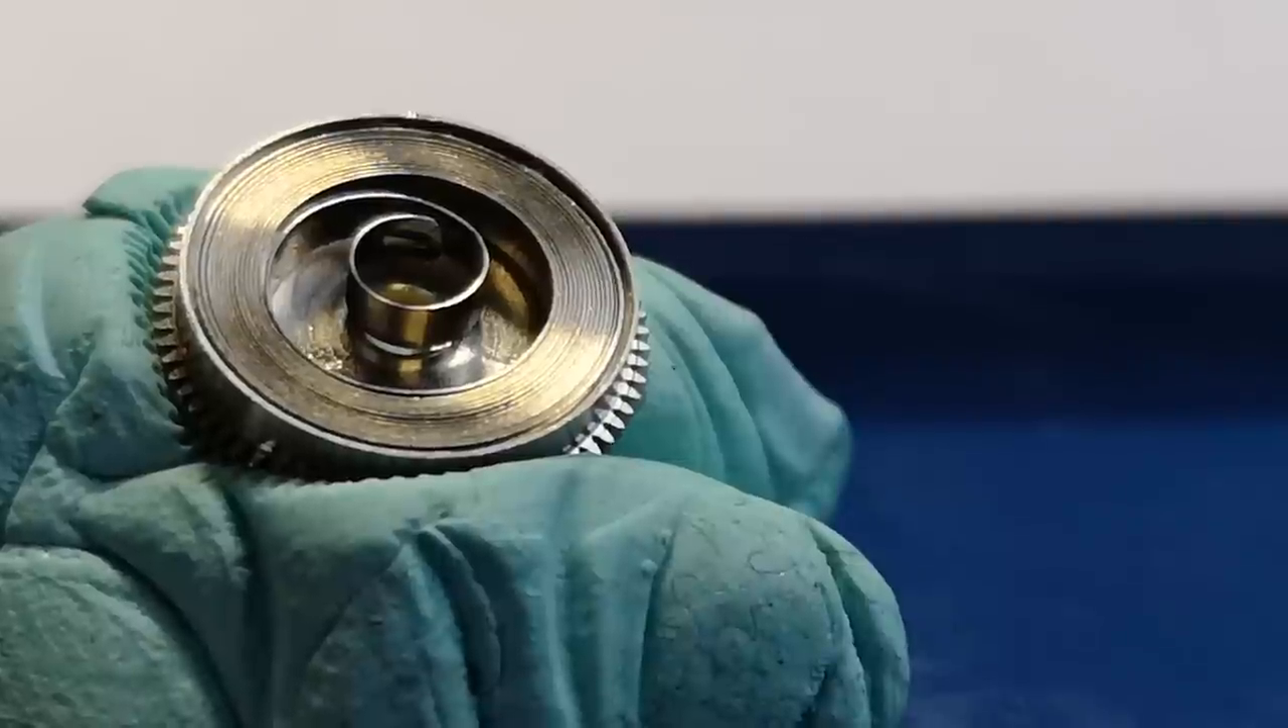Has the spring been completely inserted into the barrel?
Yes.